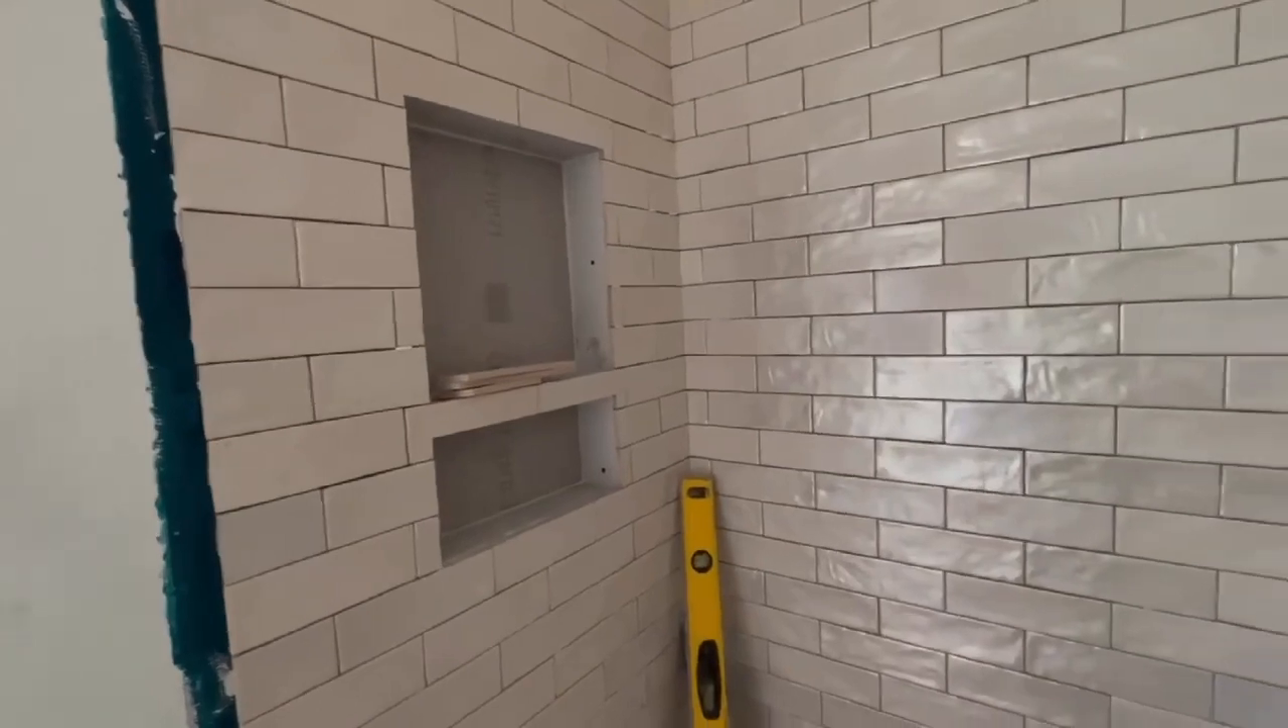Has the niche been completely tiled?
No.